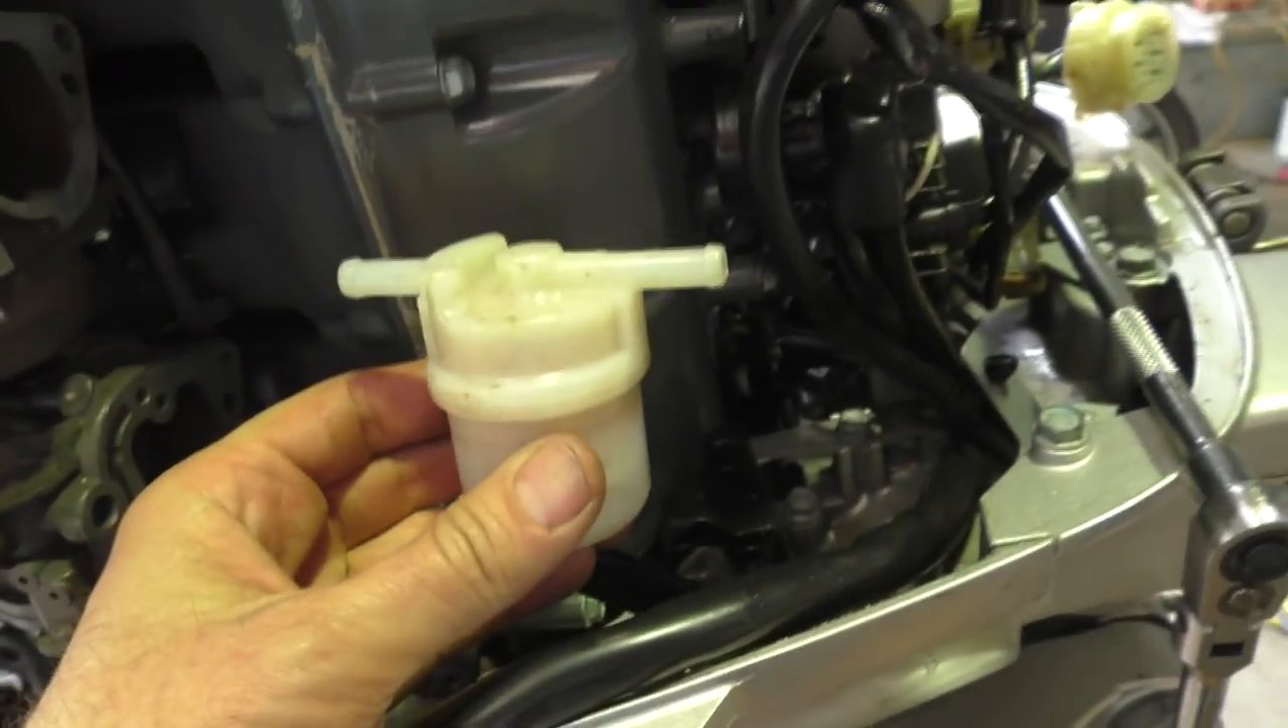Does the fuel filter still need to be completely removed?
No.